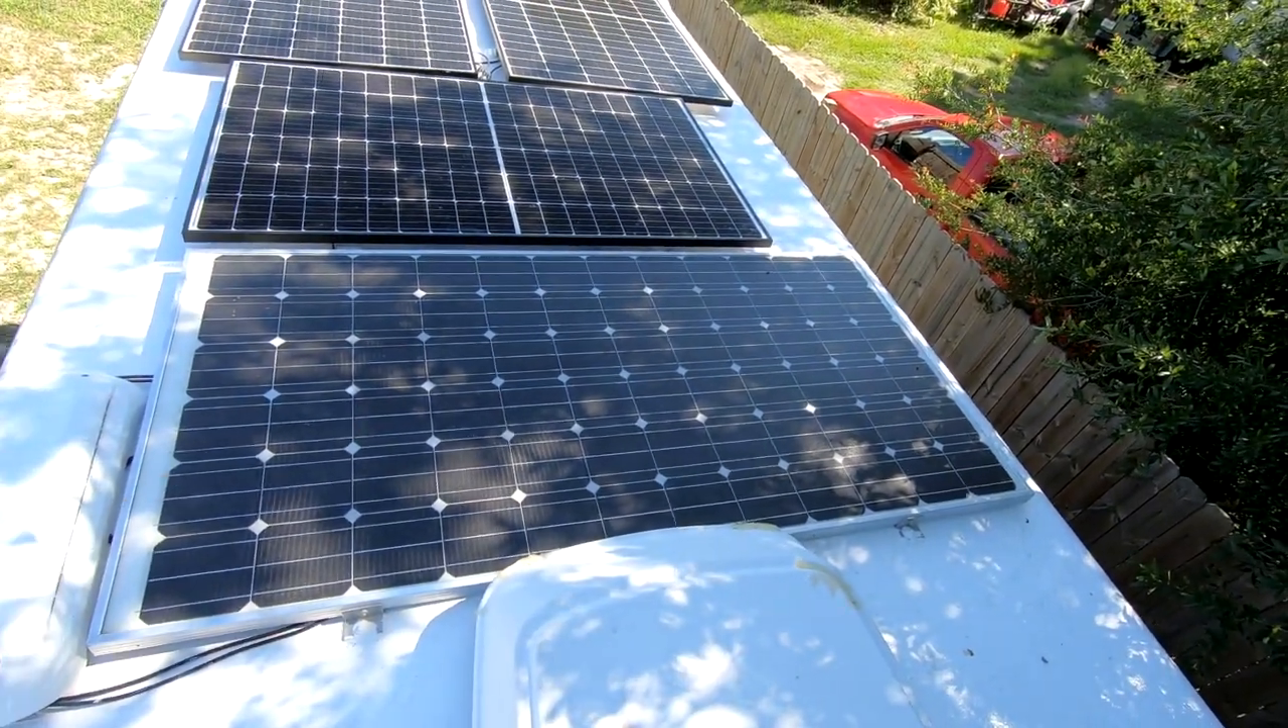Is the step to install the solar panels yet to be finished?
No.